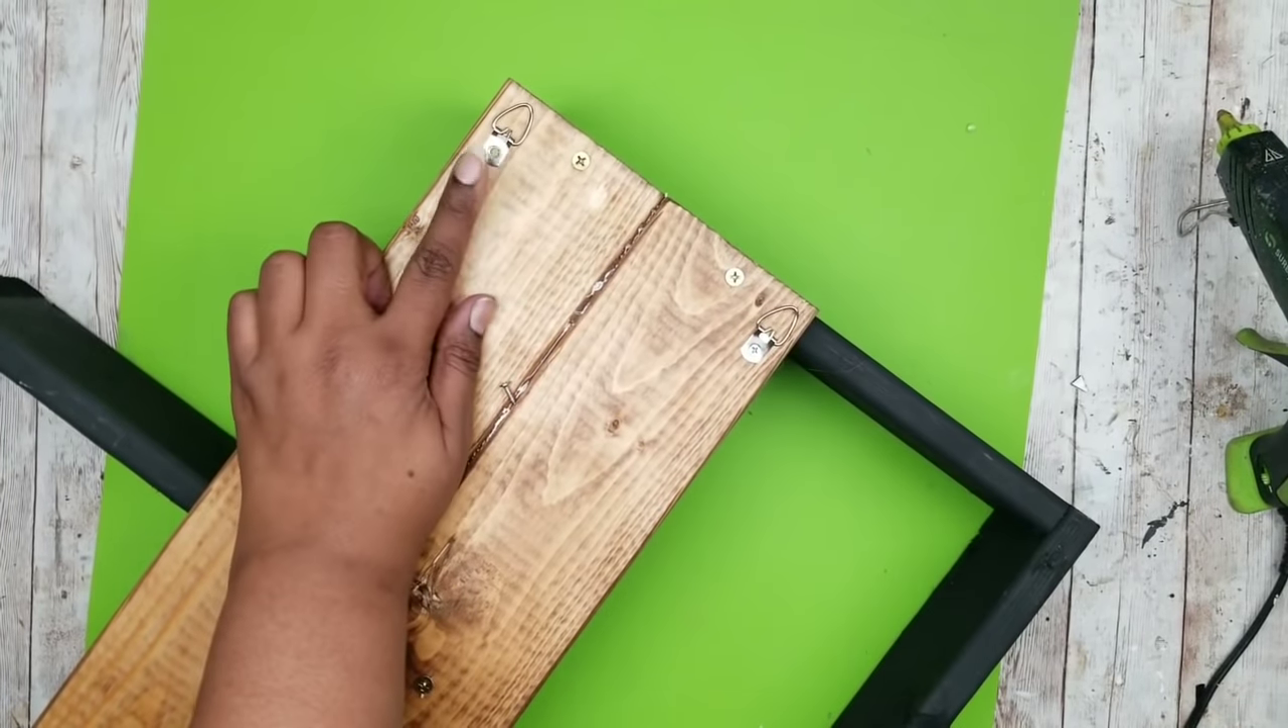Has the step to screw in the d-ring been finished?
Yes.